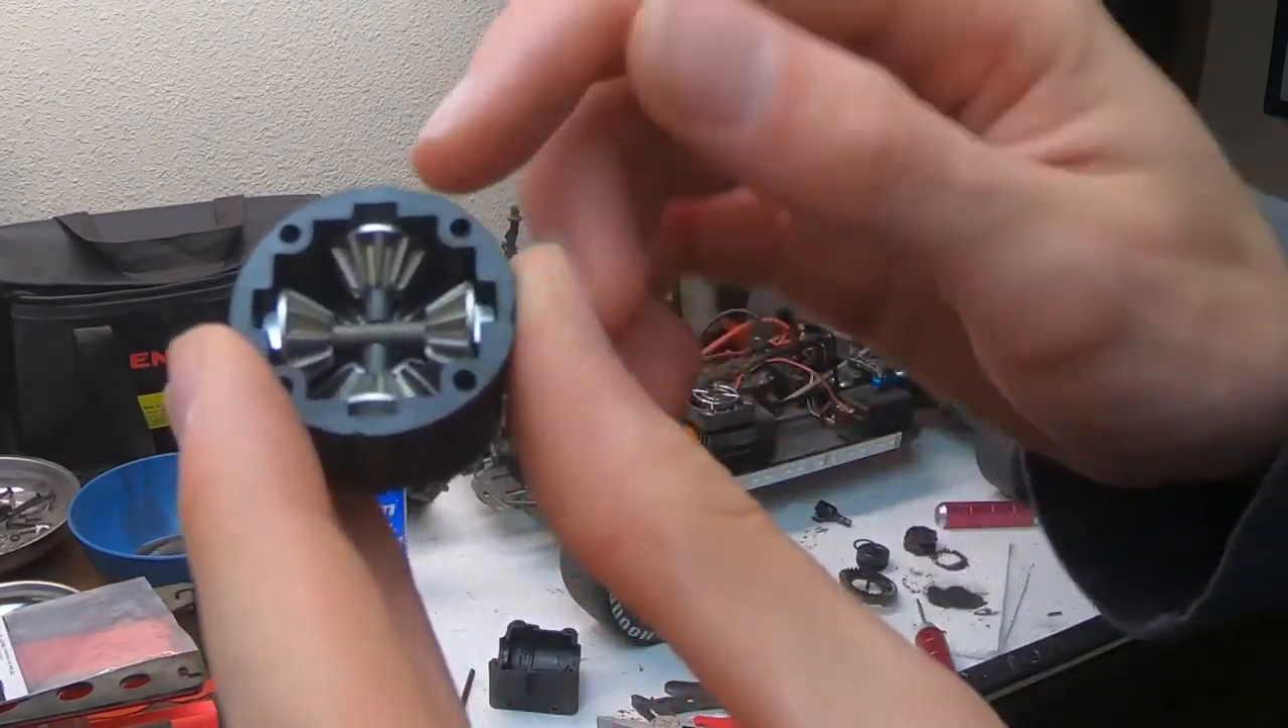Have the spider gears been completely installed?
Yes.